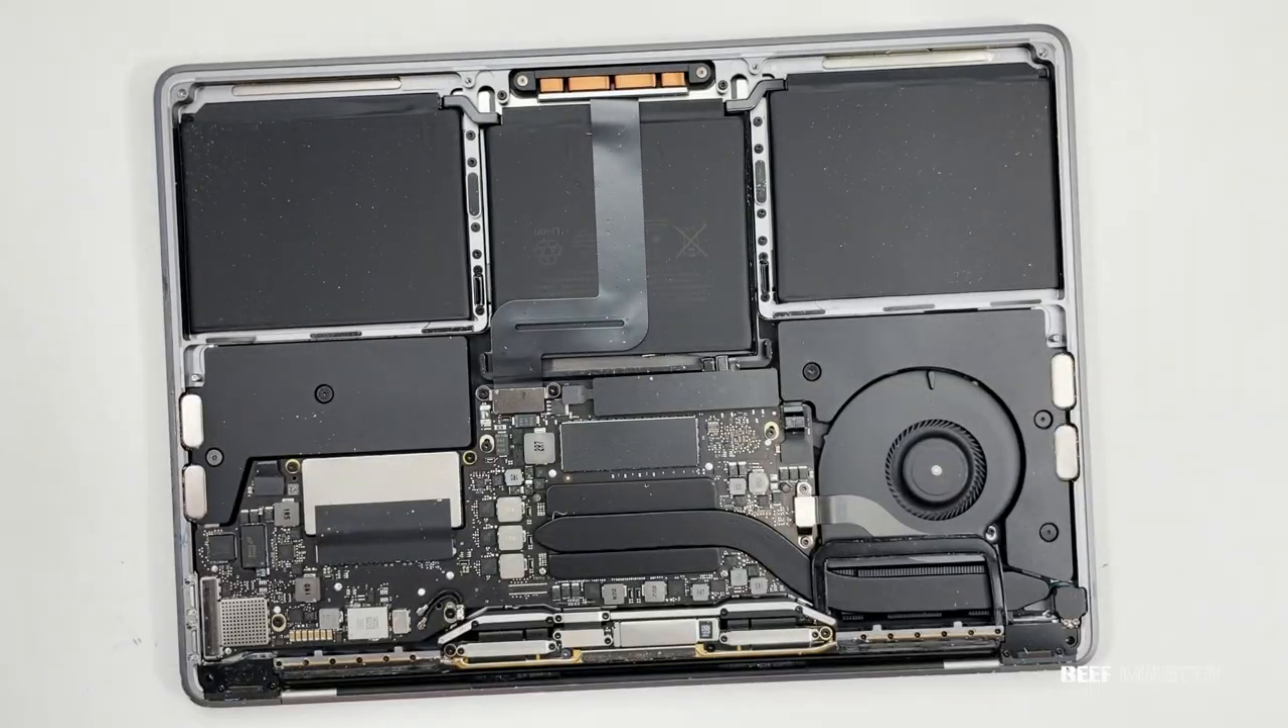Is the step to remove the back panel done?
Yes.